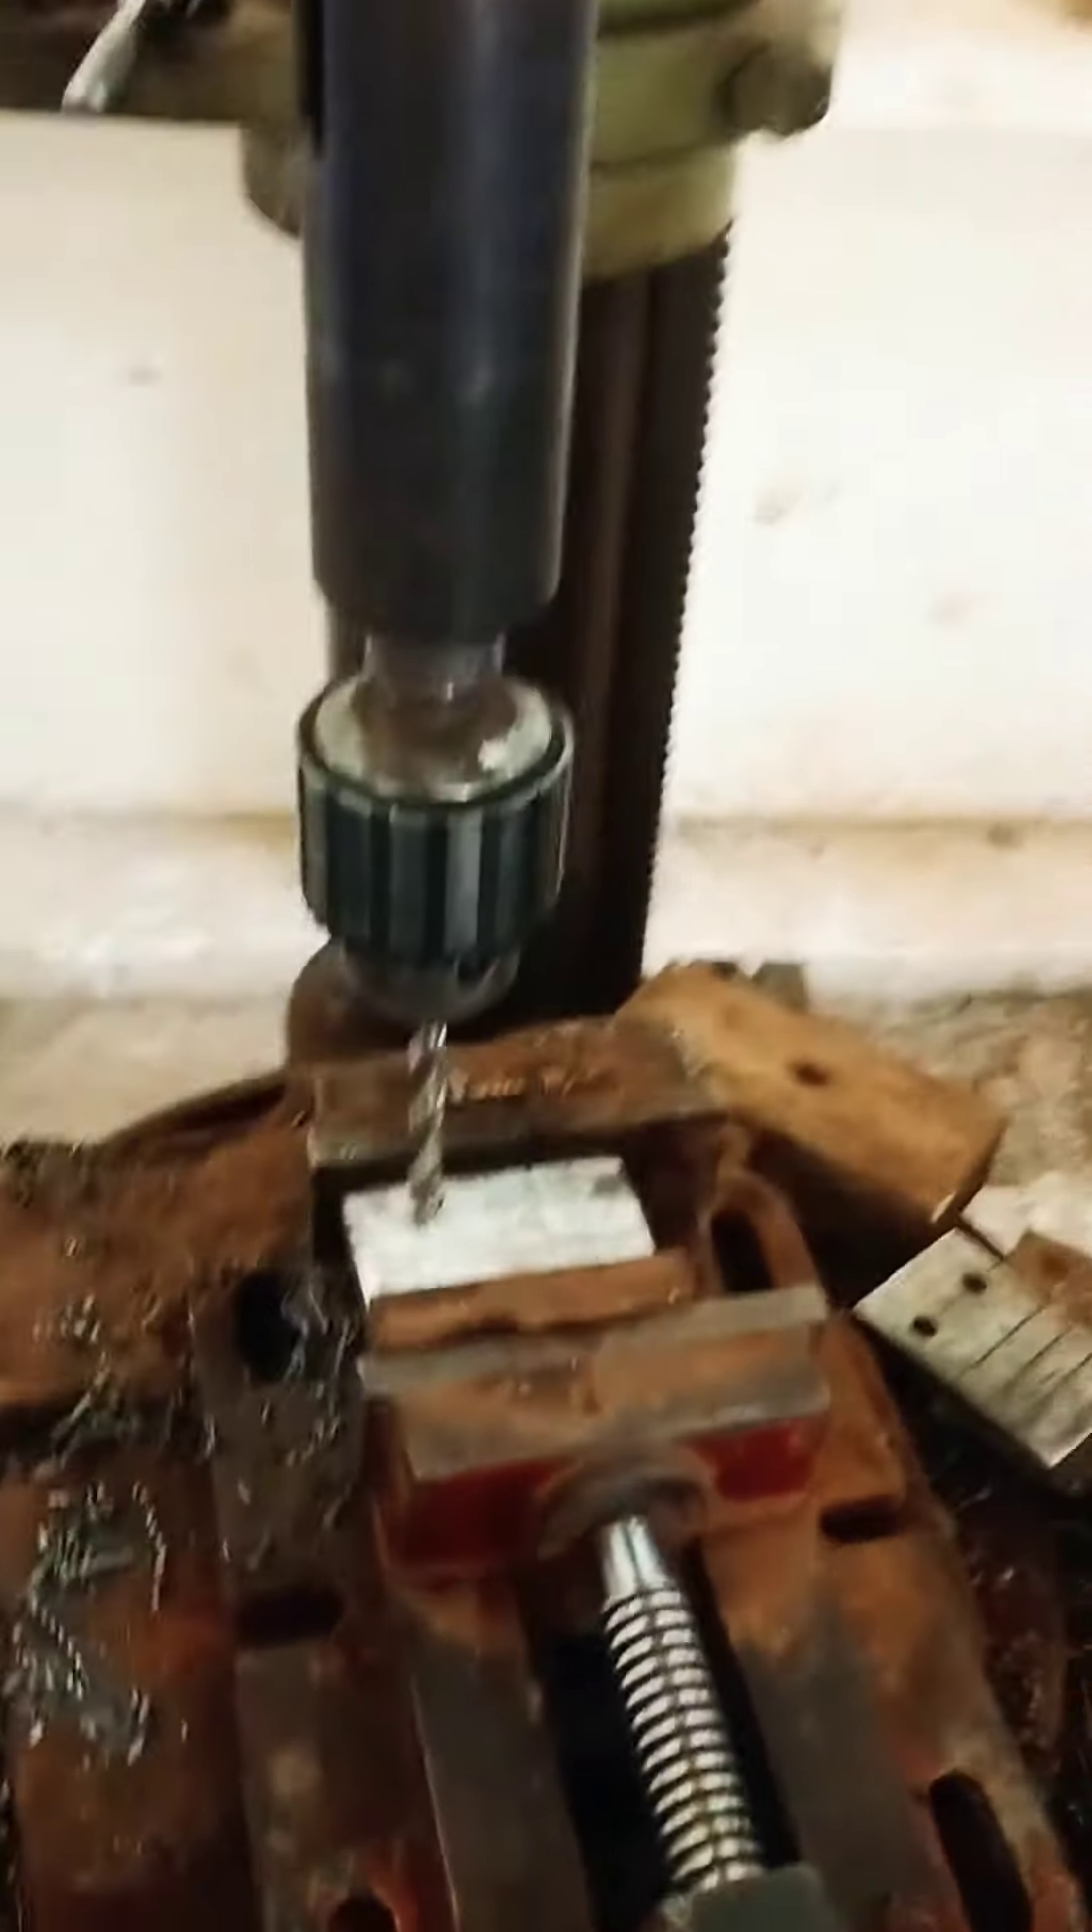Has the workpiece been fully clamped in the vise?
Yes.